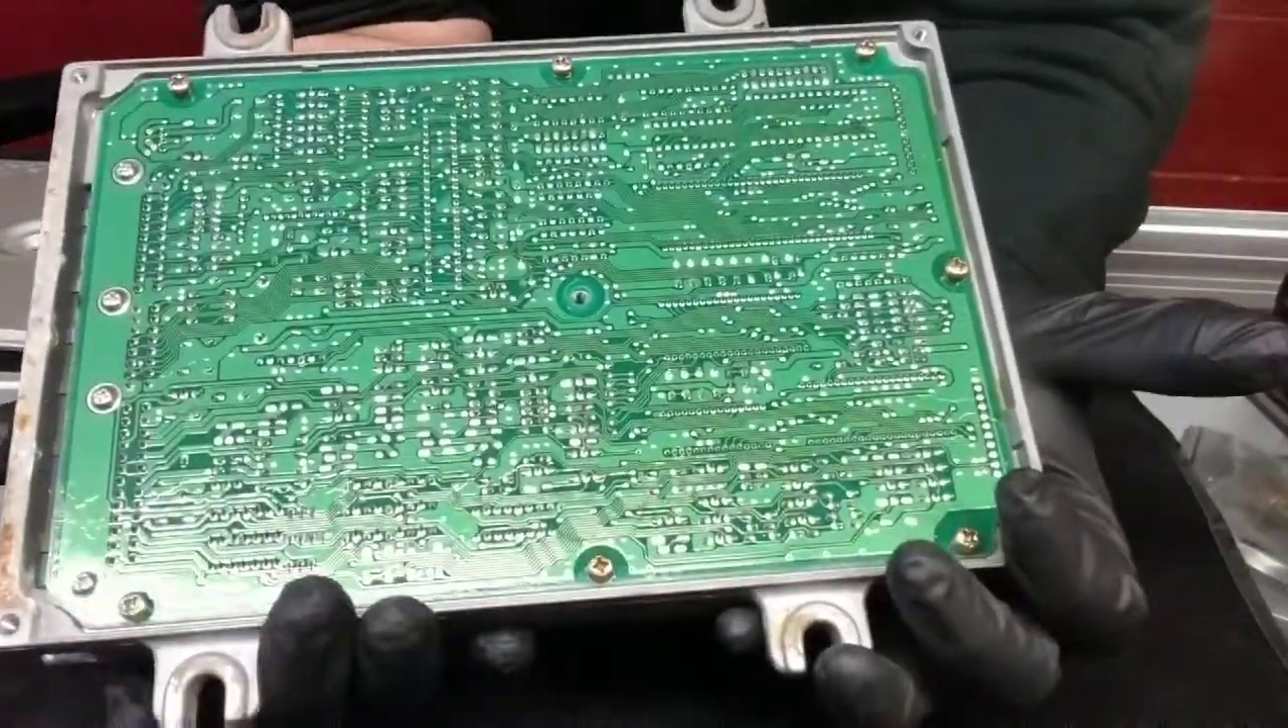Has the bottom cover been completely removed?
Yes.